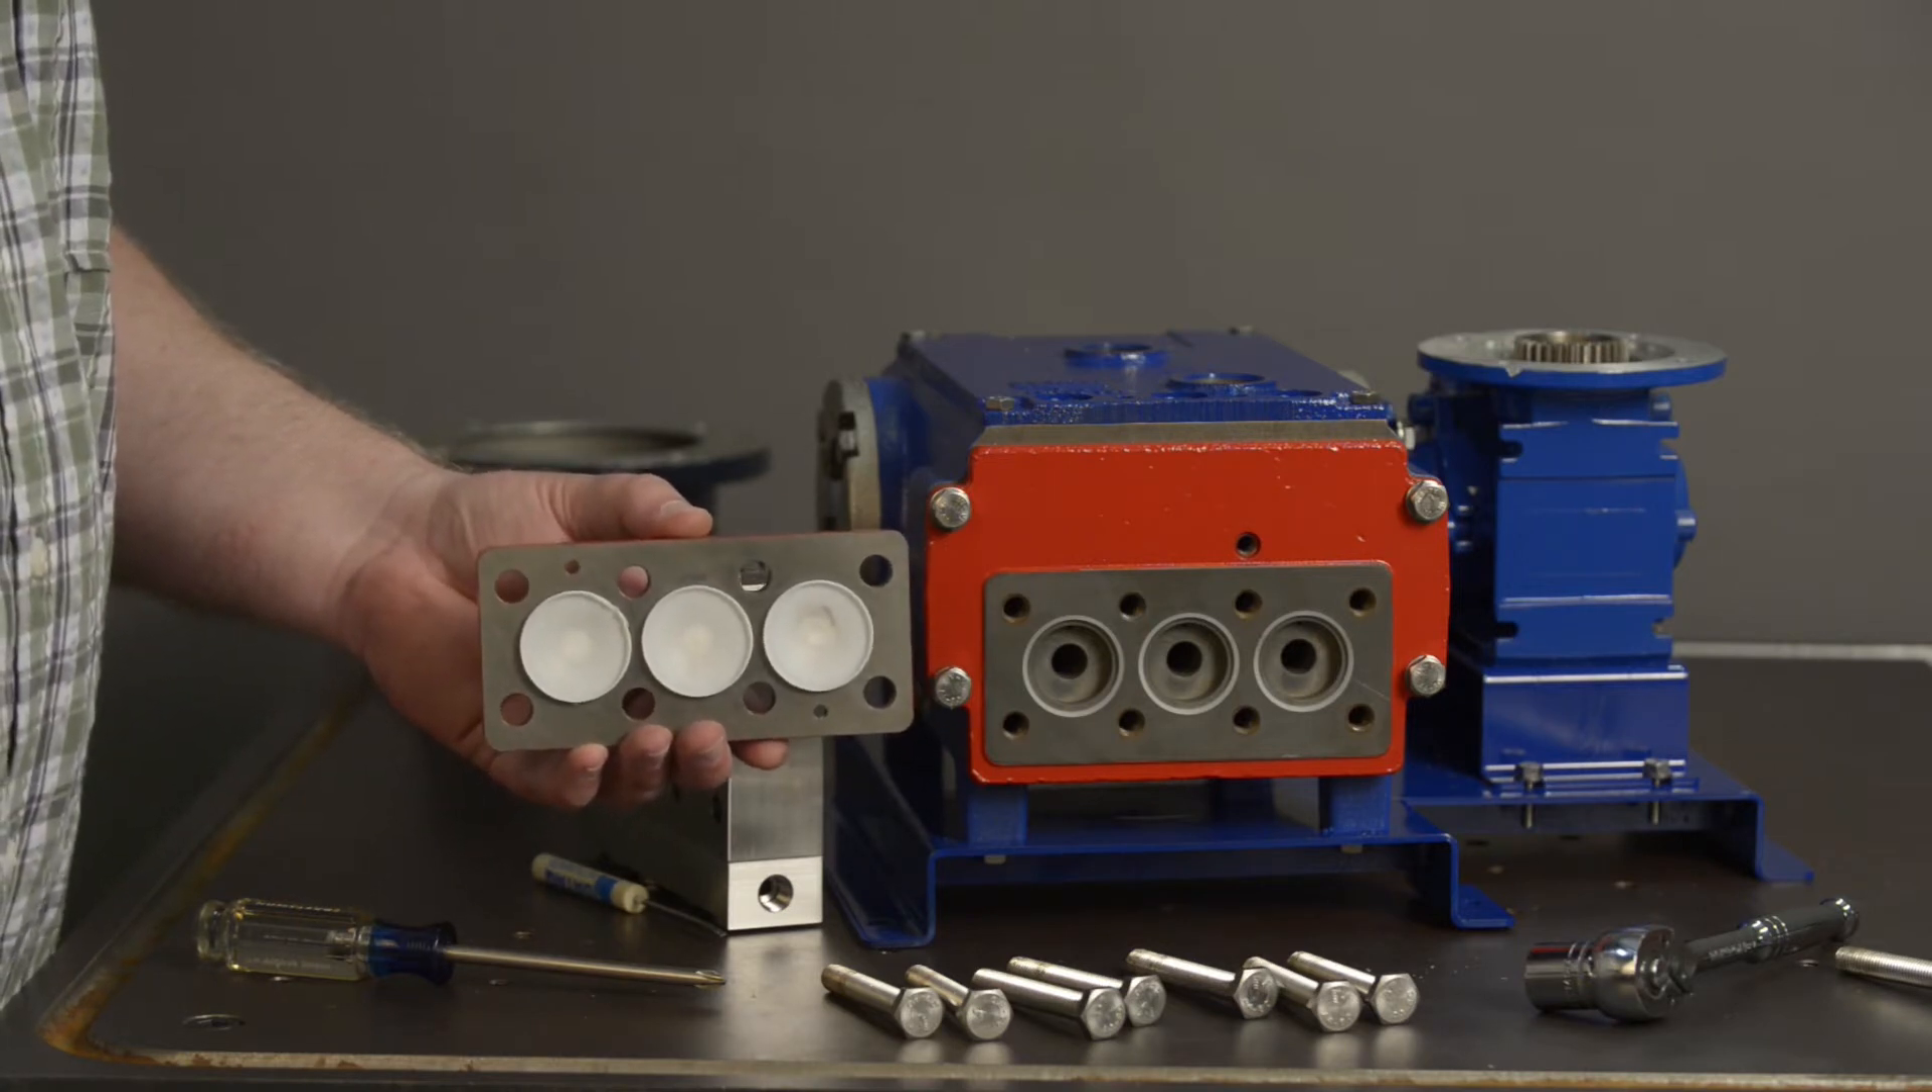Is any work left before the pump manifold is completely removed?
No.